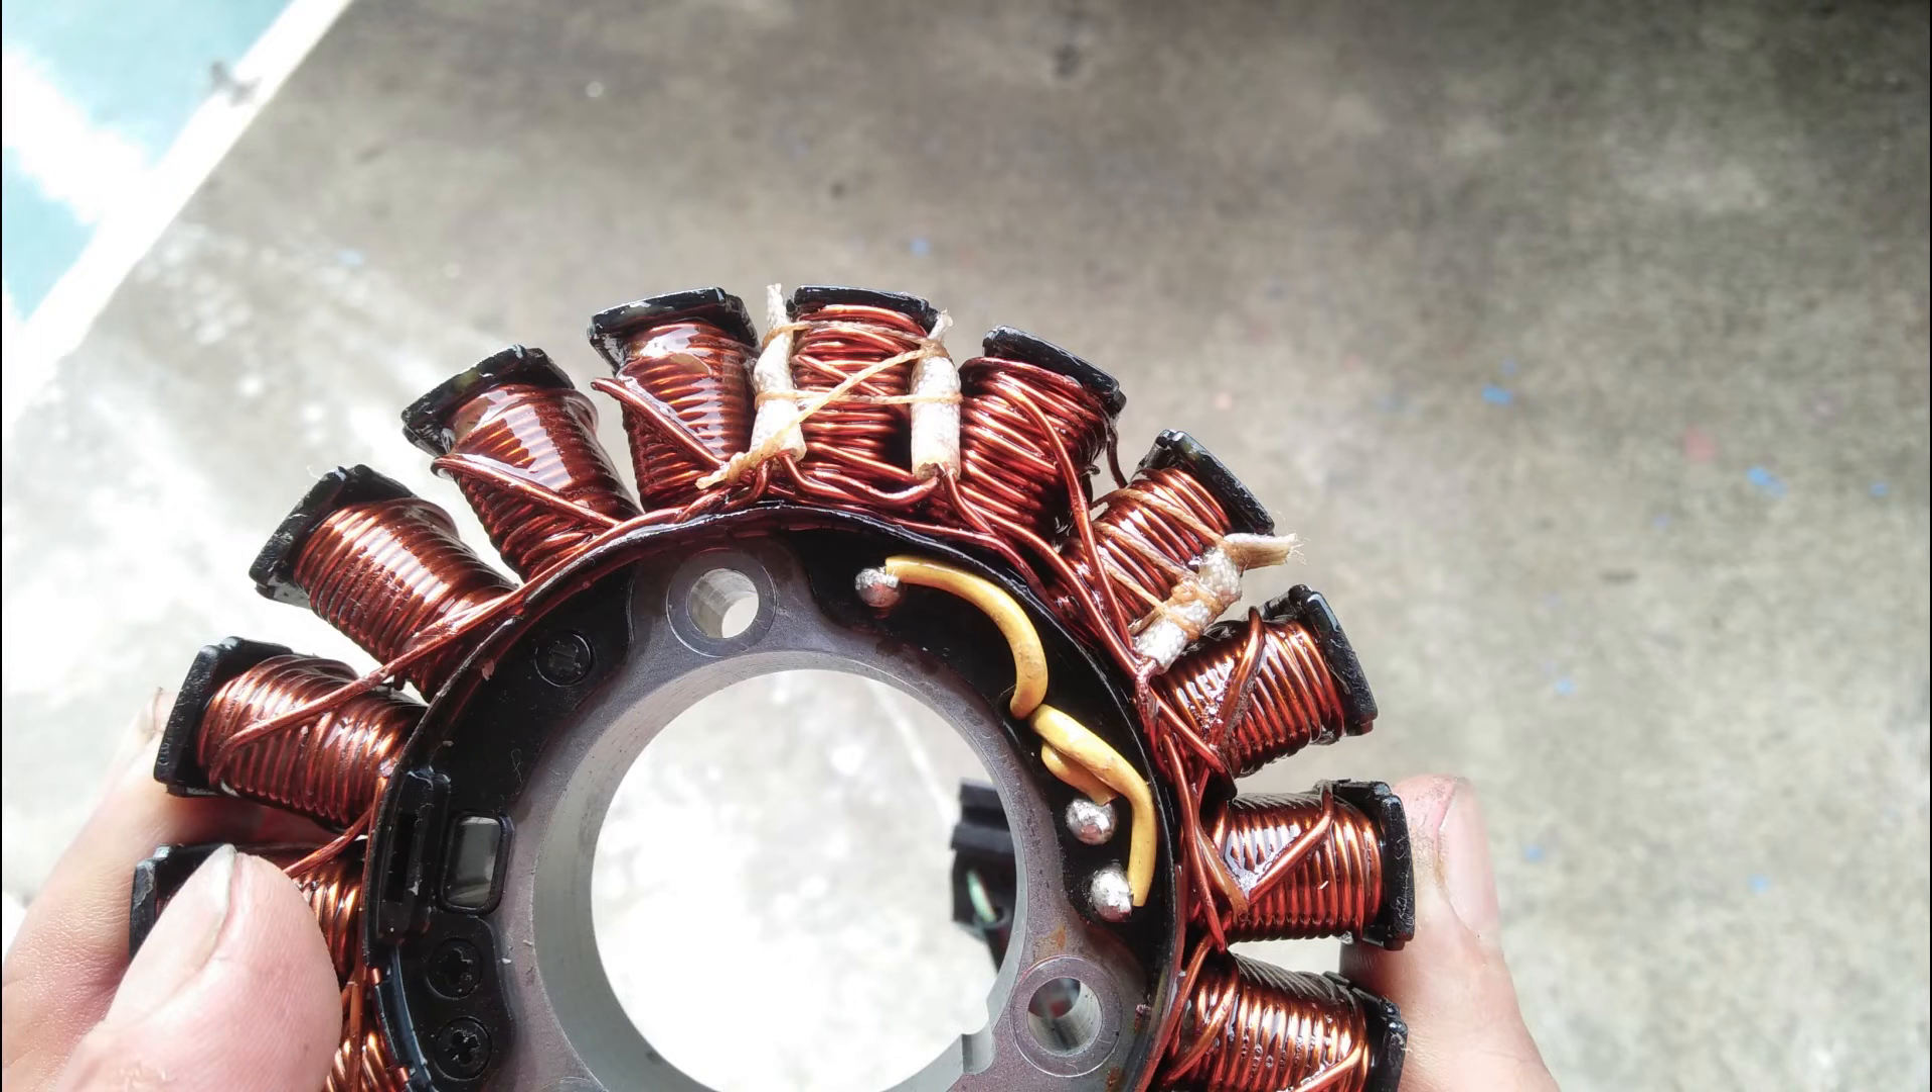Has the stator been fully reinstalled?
No.